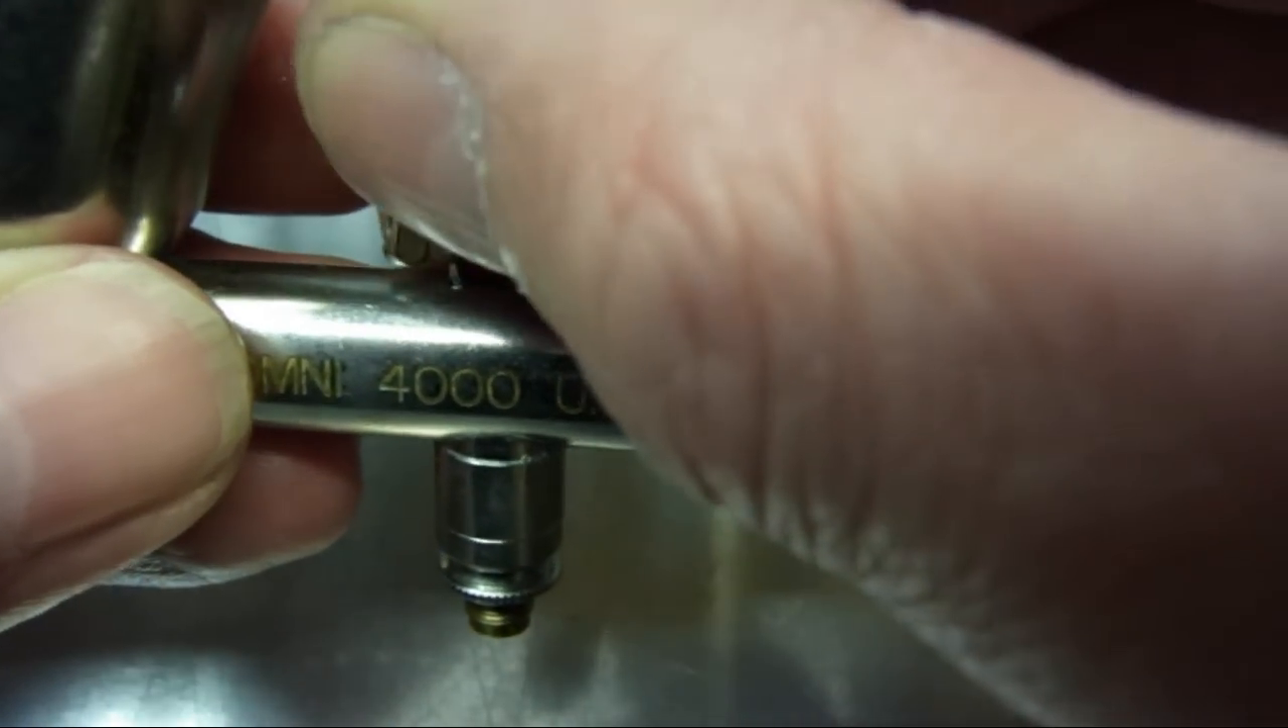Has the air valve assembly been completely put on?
Yes.